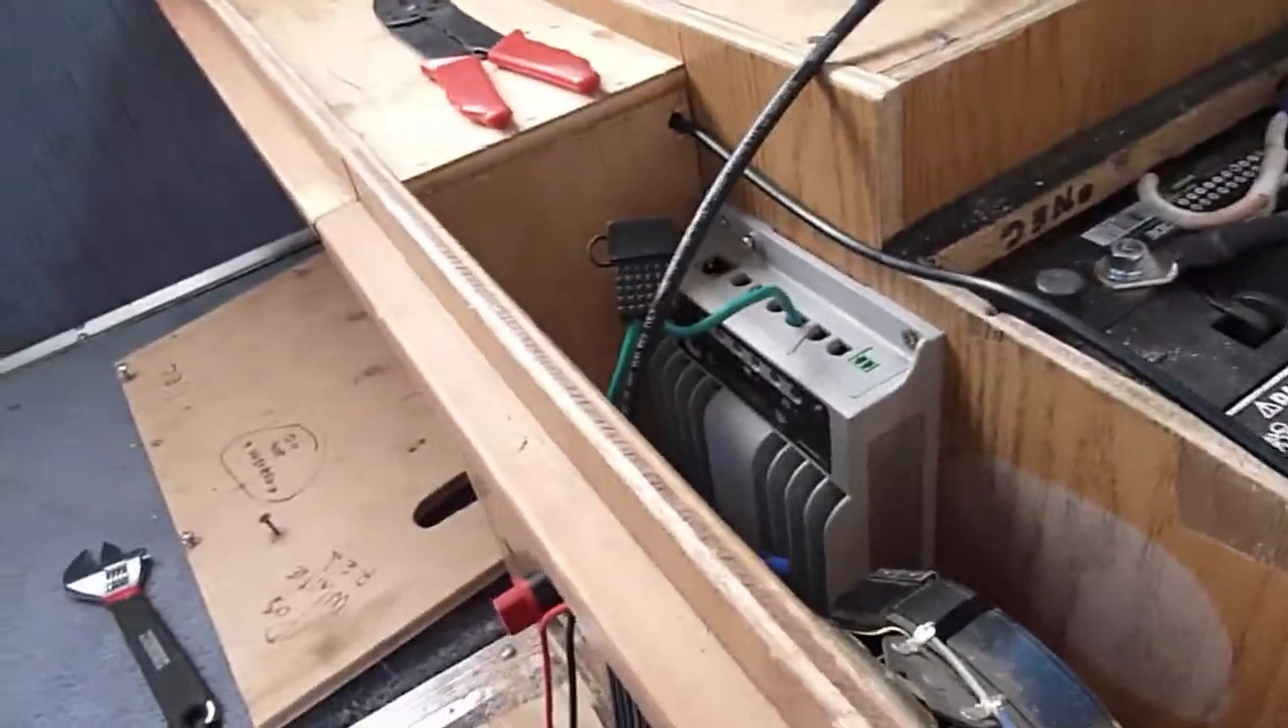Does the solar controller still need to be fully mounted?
No.